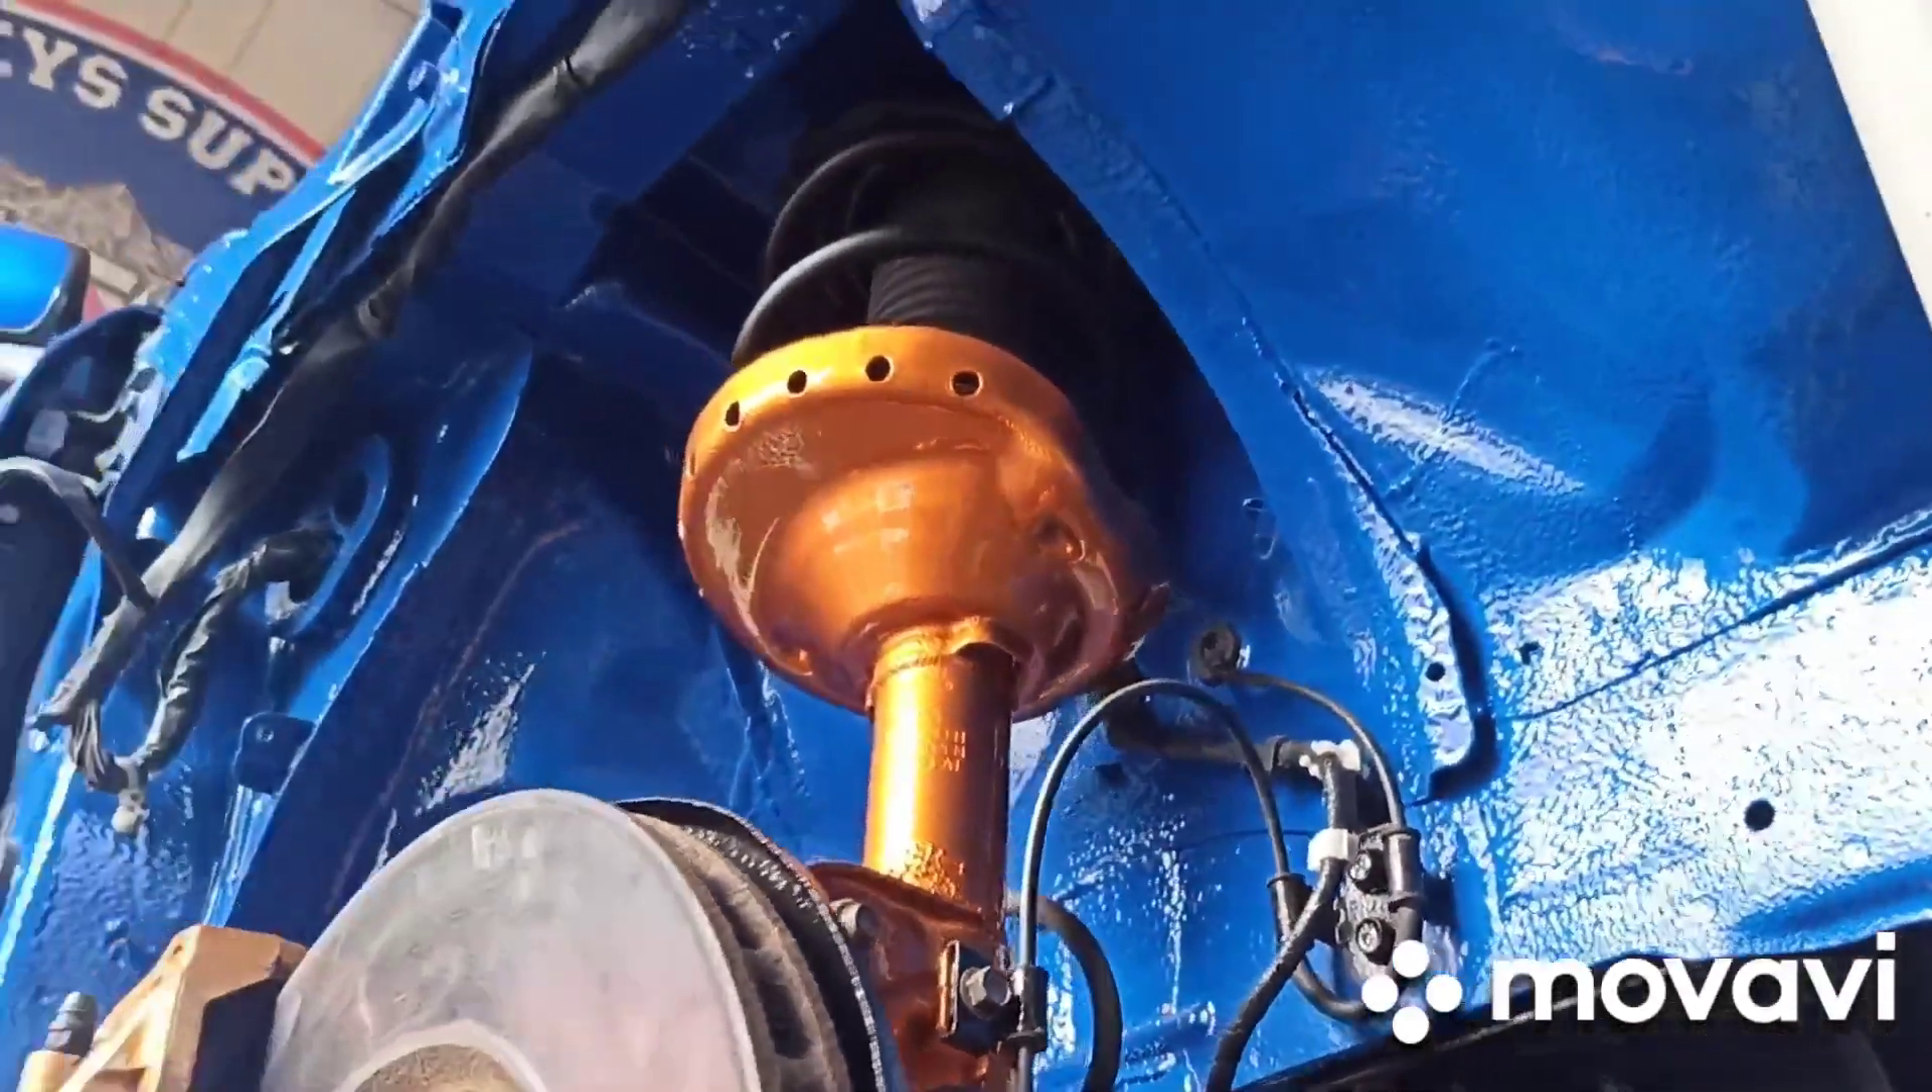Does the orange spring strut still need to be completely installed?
No.